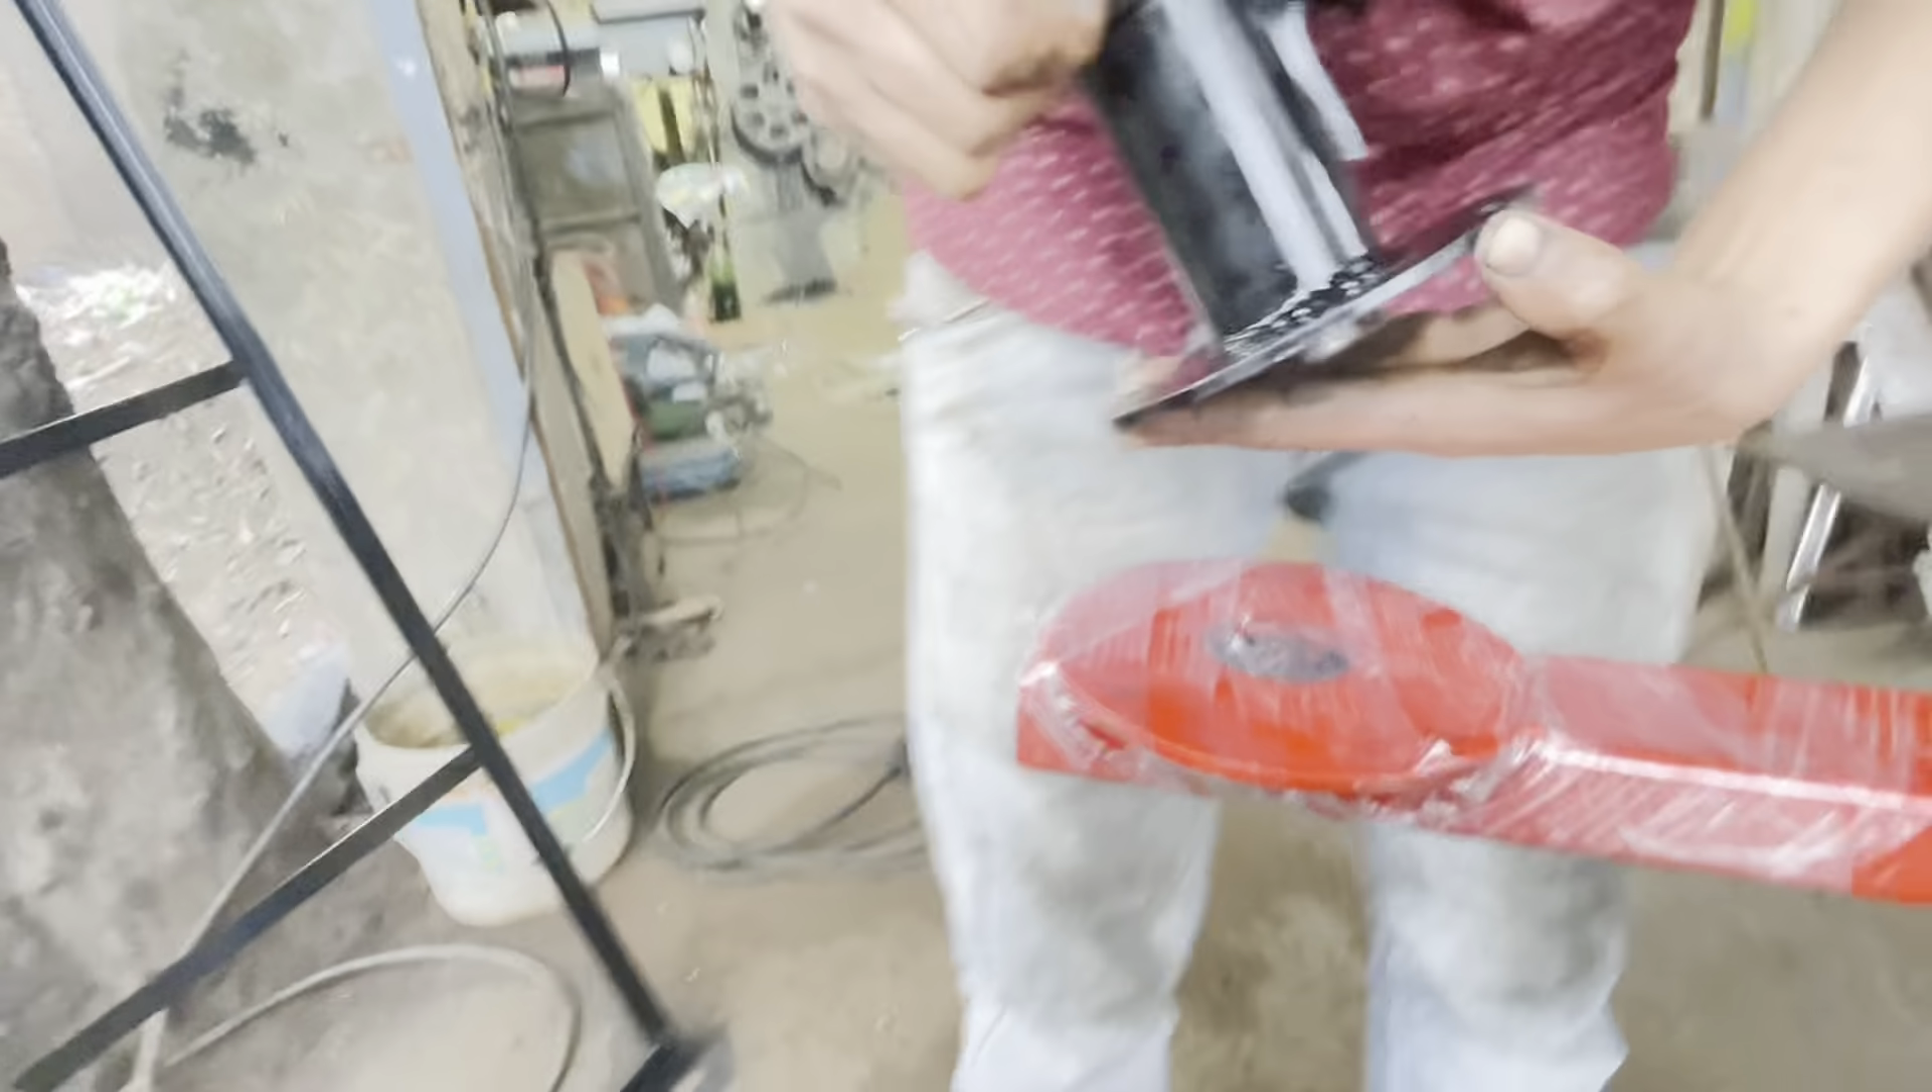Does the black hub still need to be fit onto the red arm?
Yes.